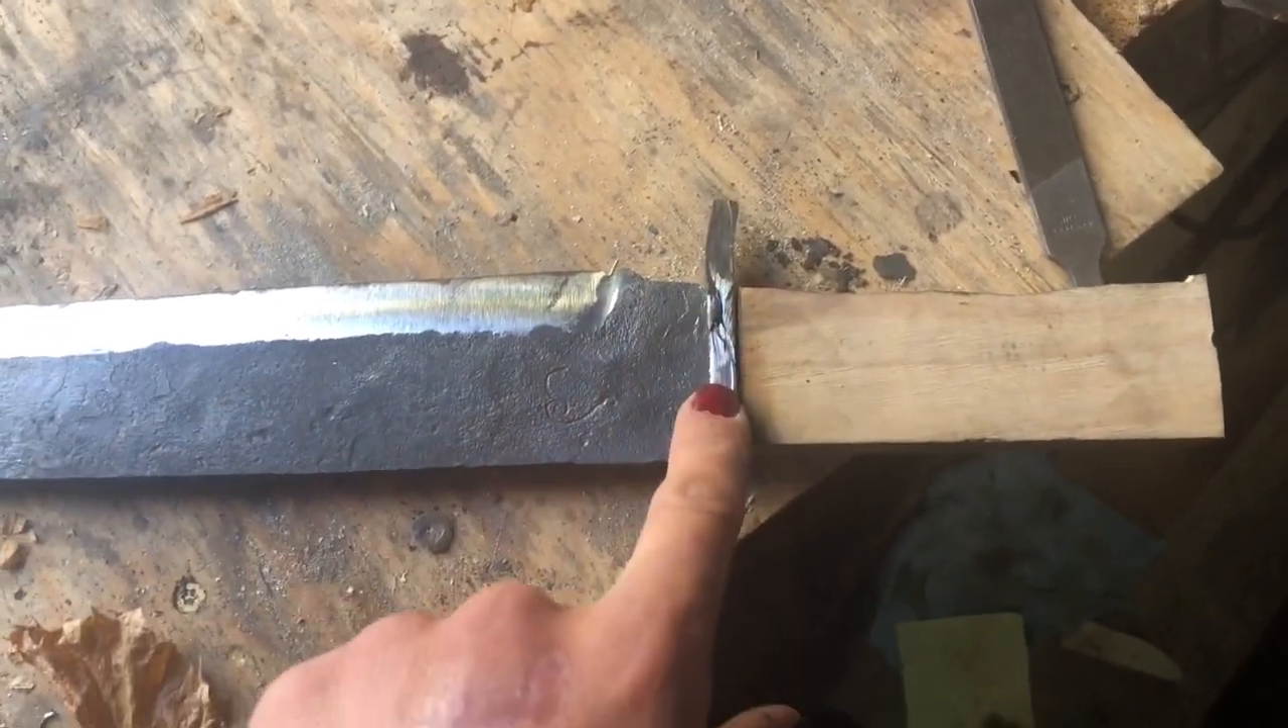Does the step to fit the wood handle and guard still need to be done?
No.